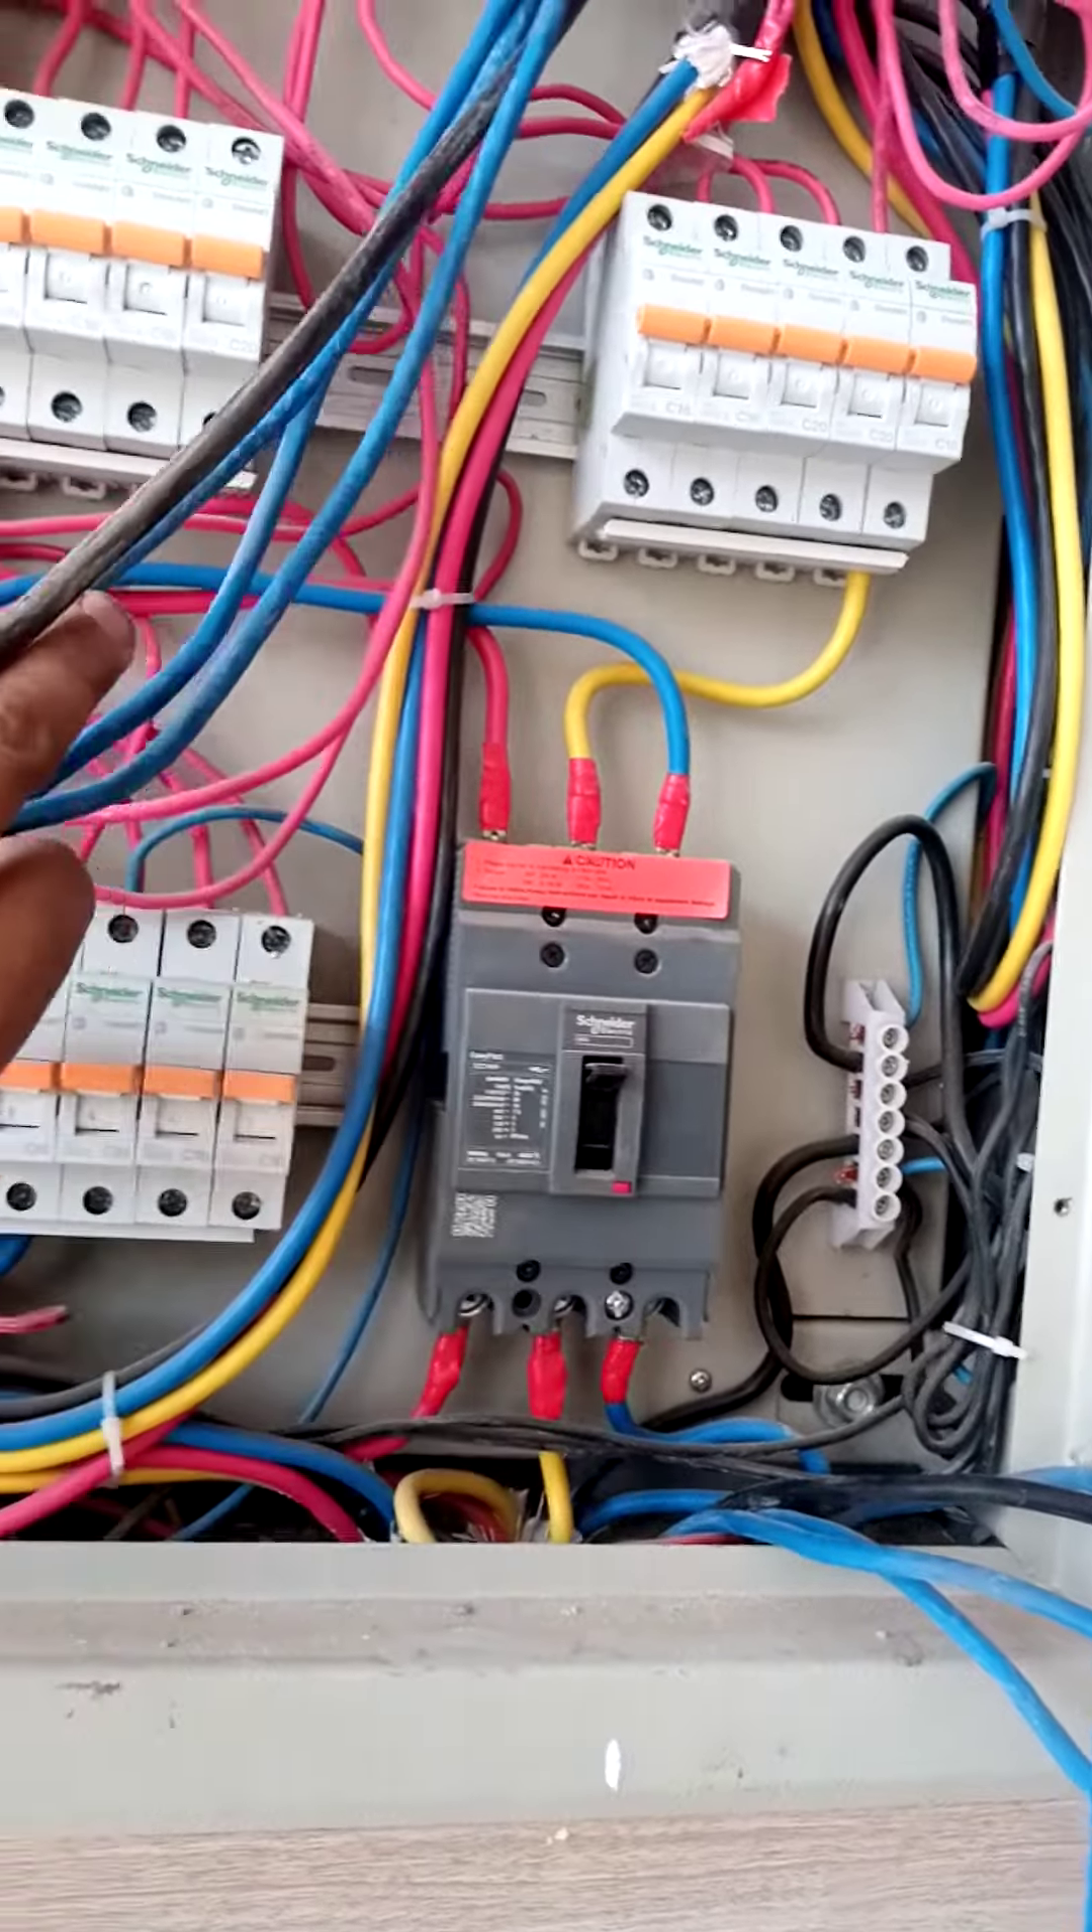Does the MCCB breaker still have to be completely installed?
No.